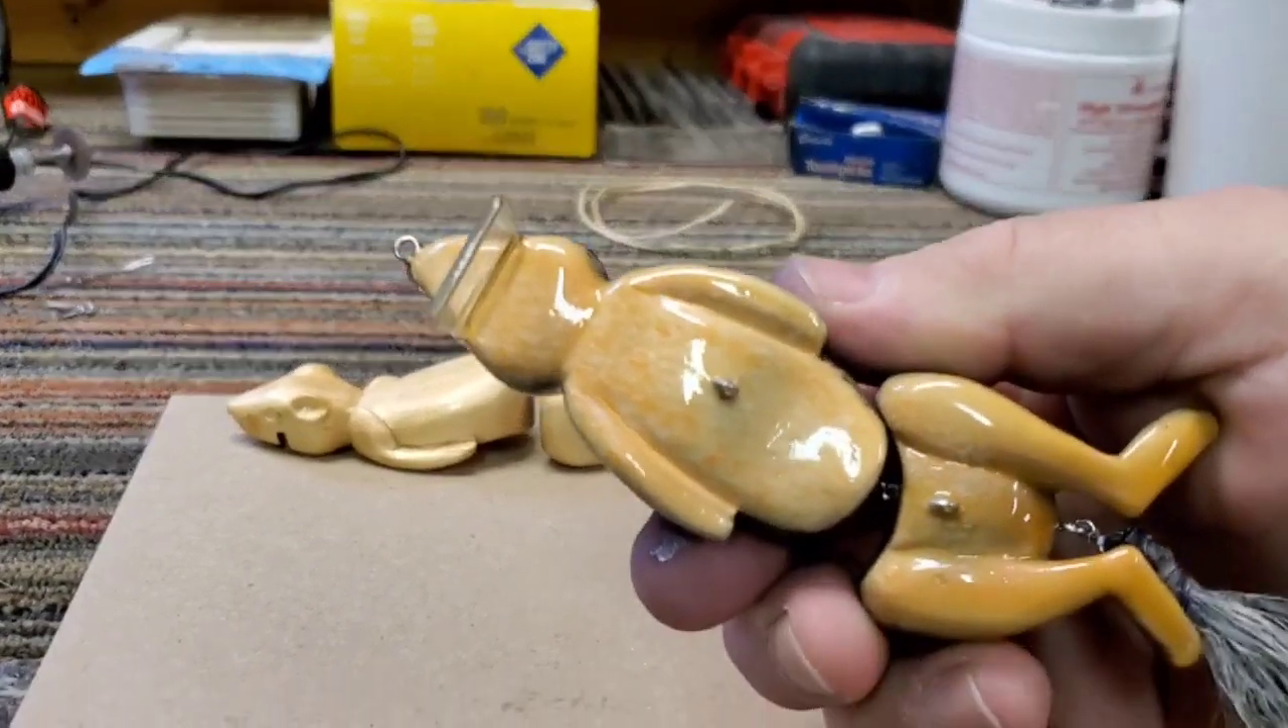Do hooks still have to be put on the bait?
Yes.